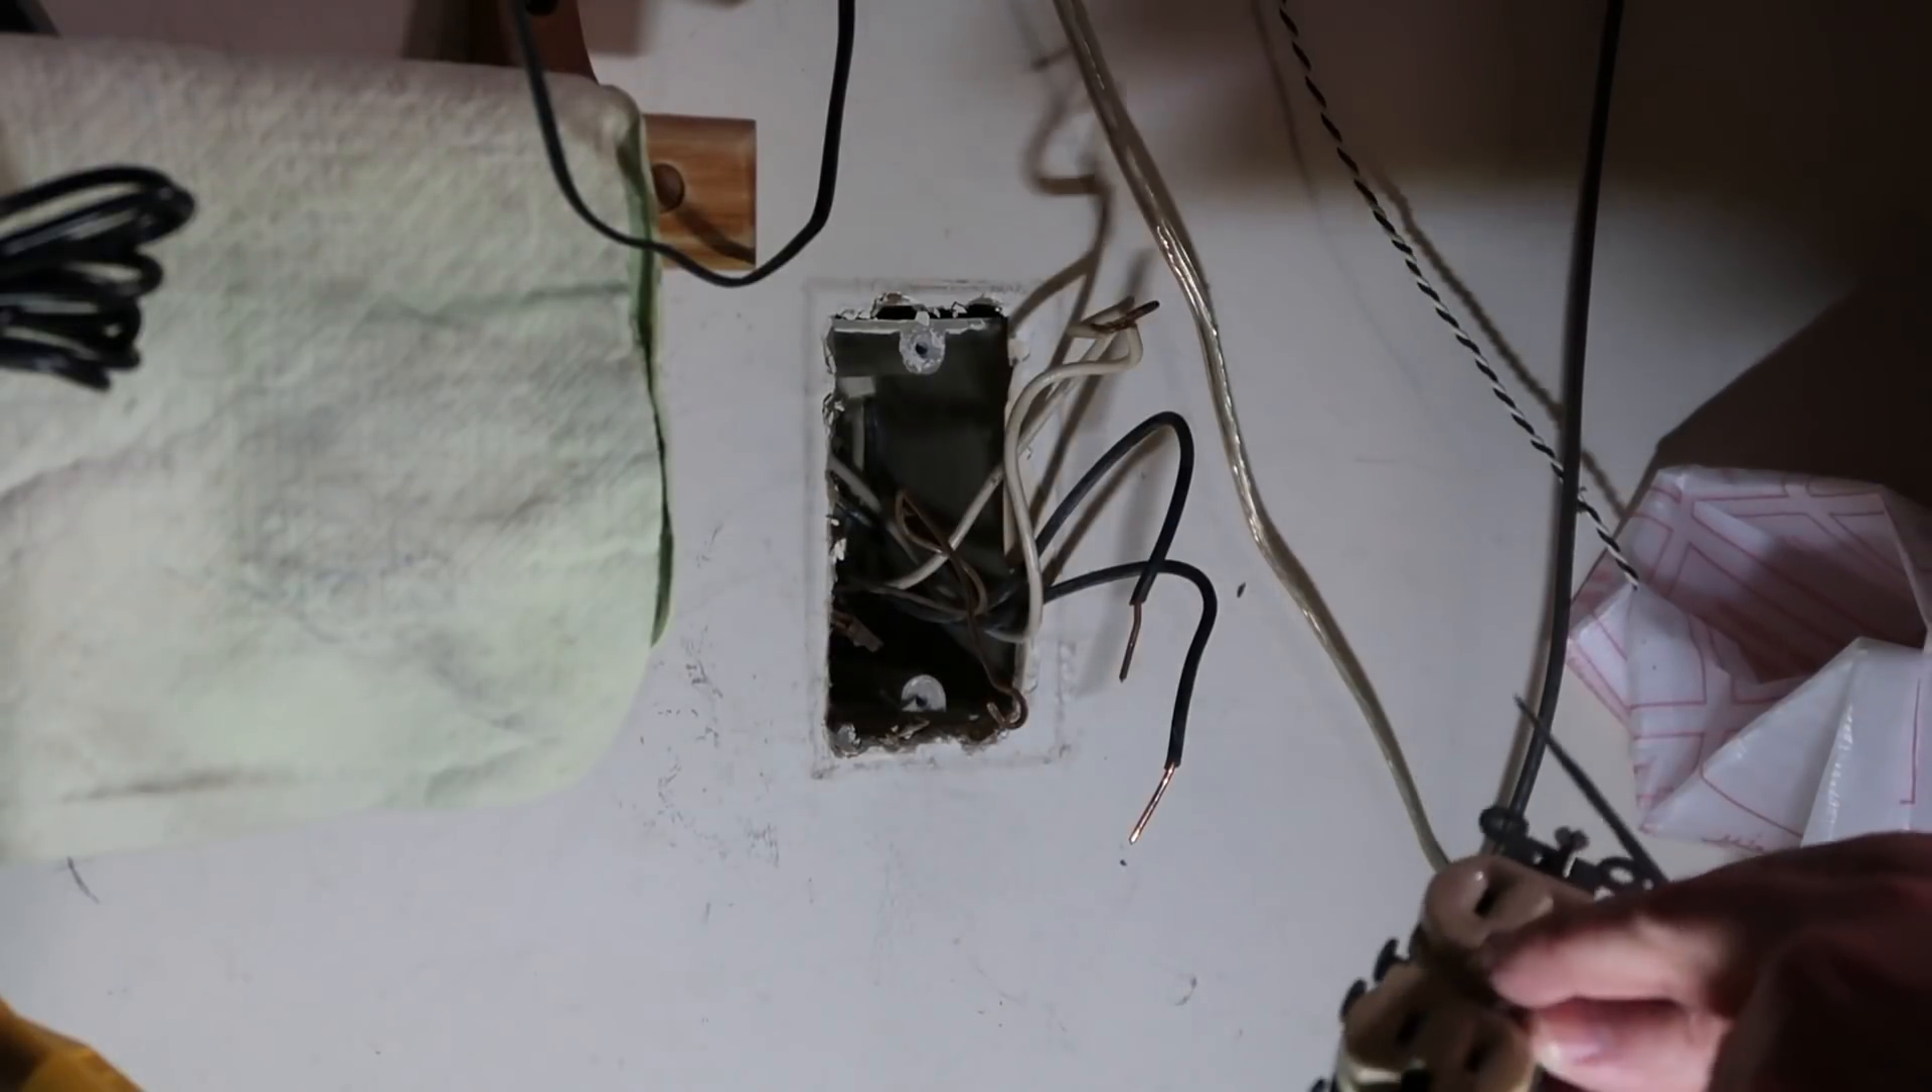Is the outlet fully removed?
Yes.